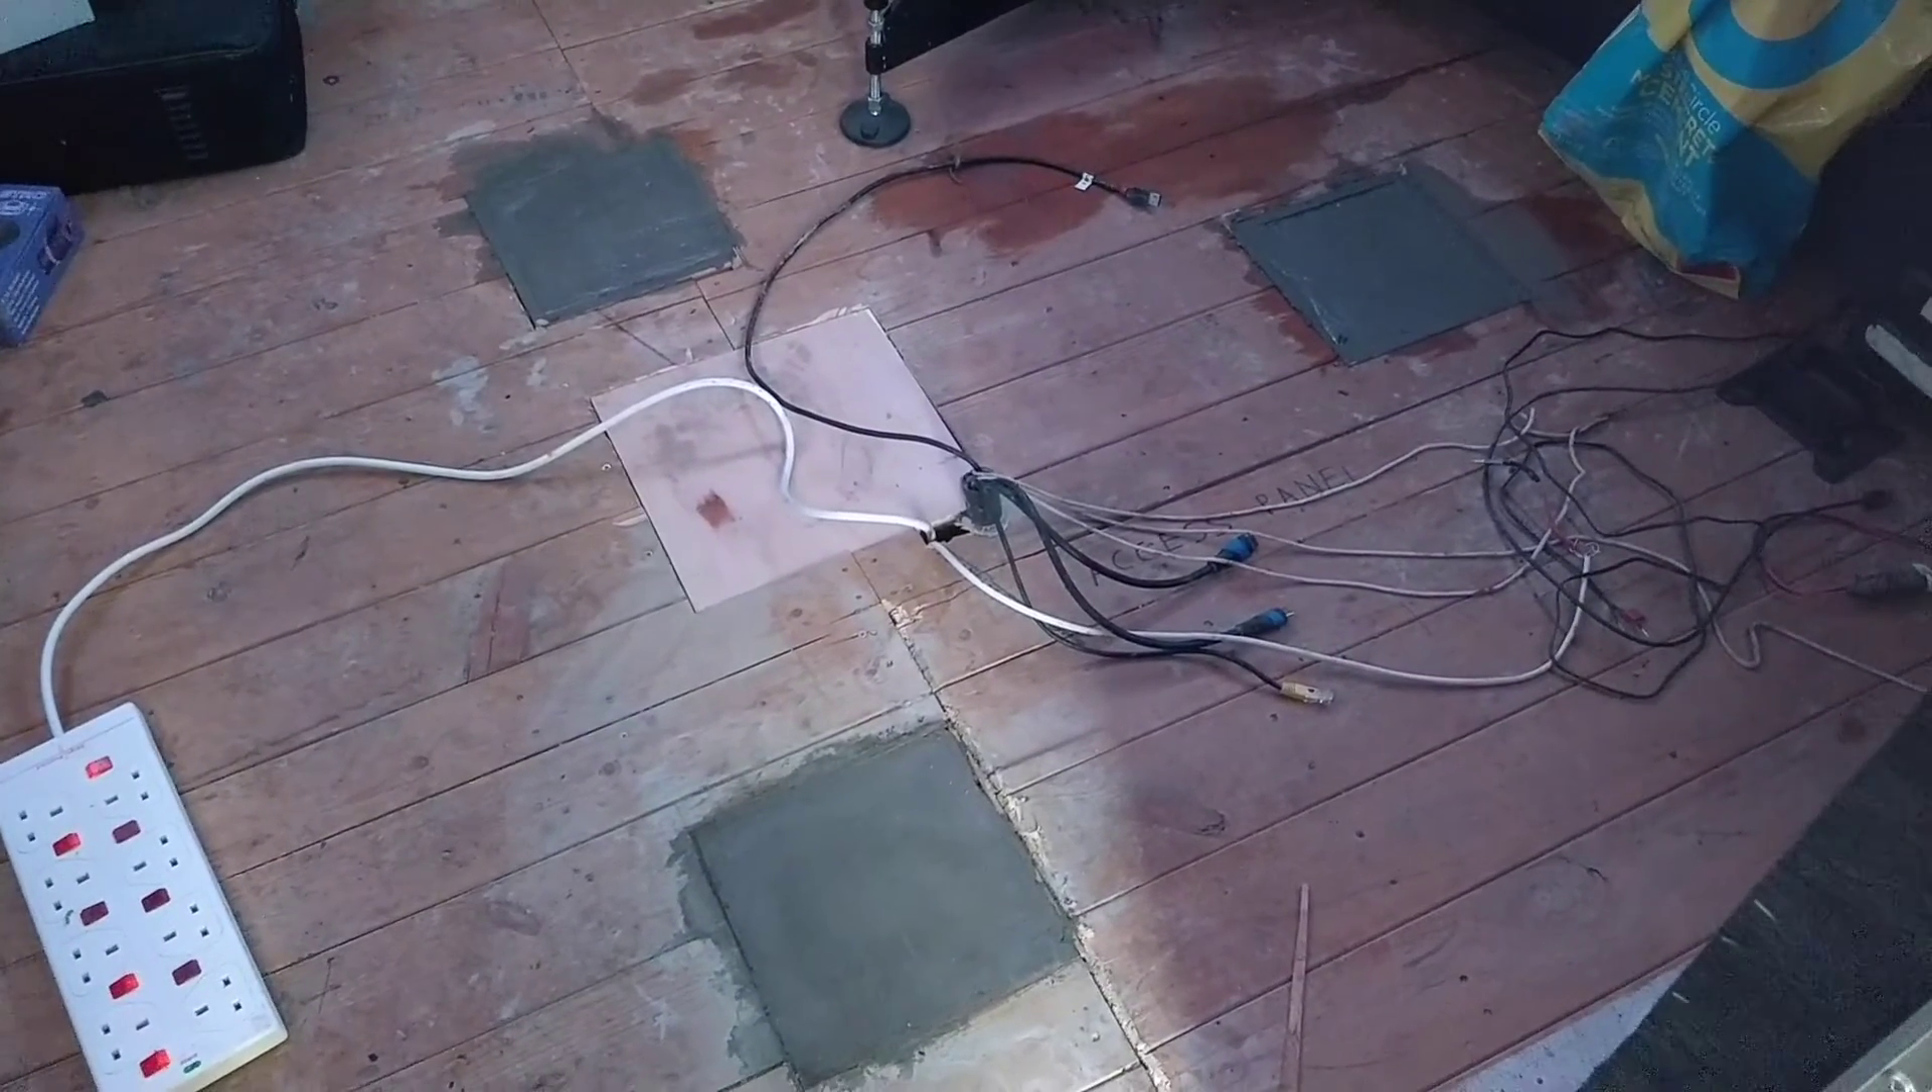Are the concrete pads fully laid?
Yes.